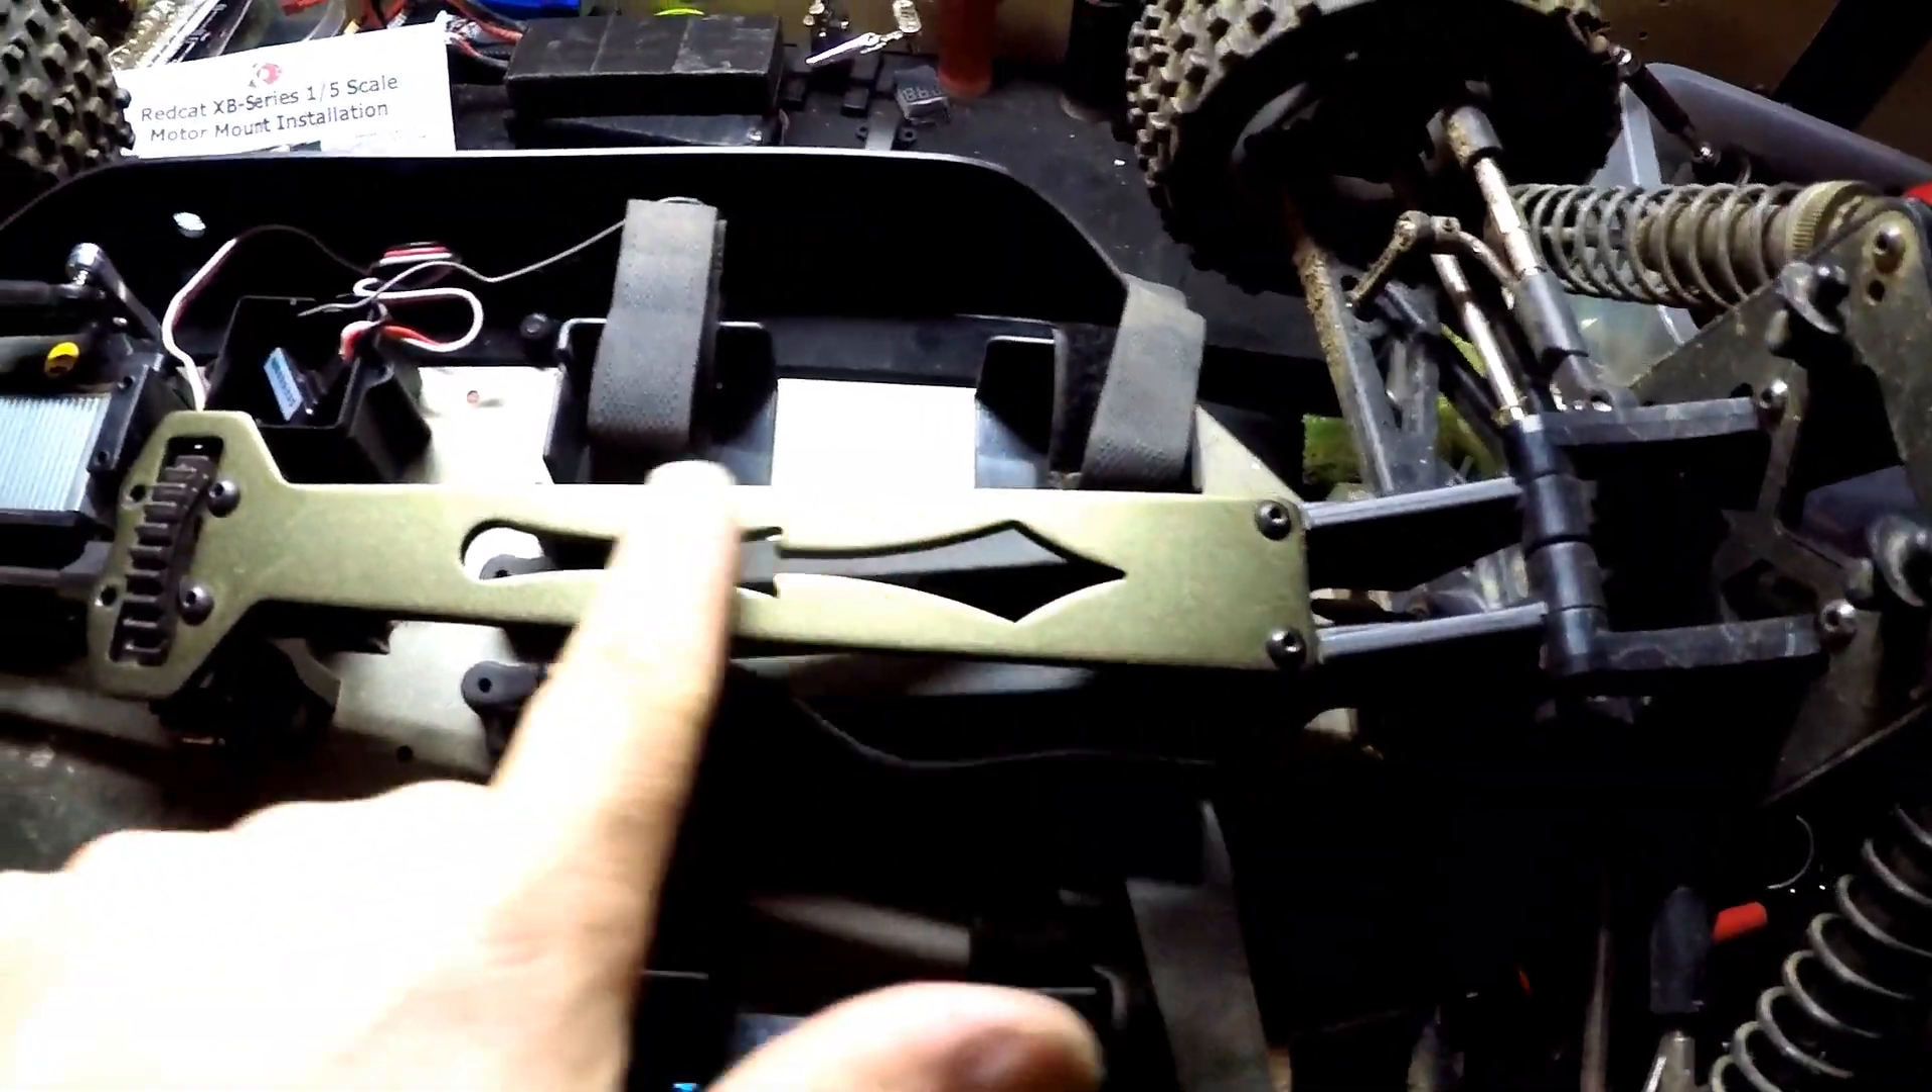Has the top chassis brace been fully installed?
Yes.